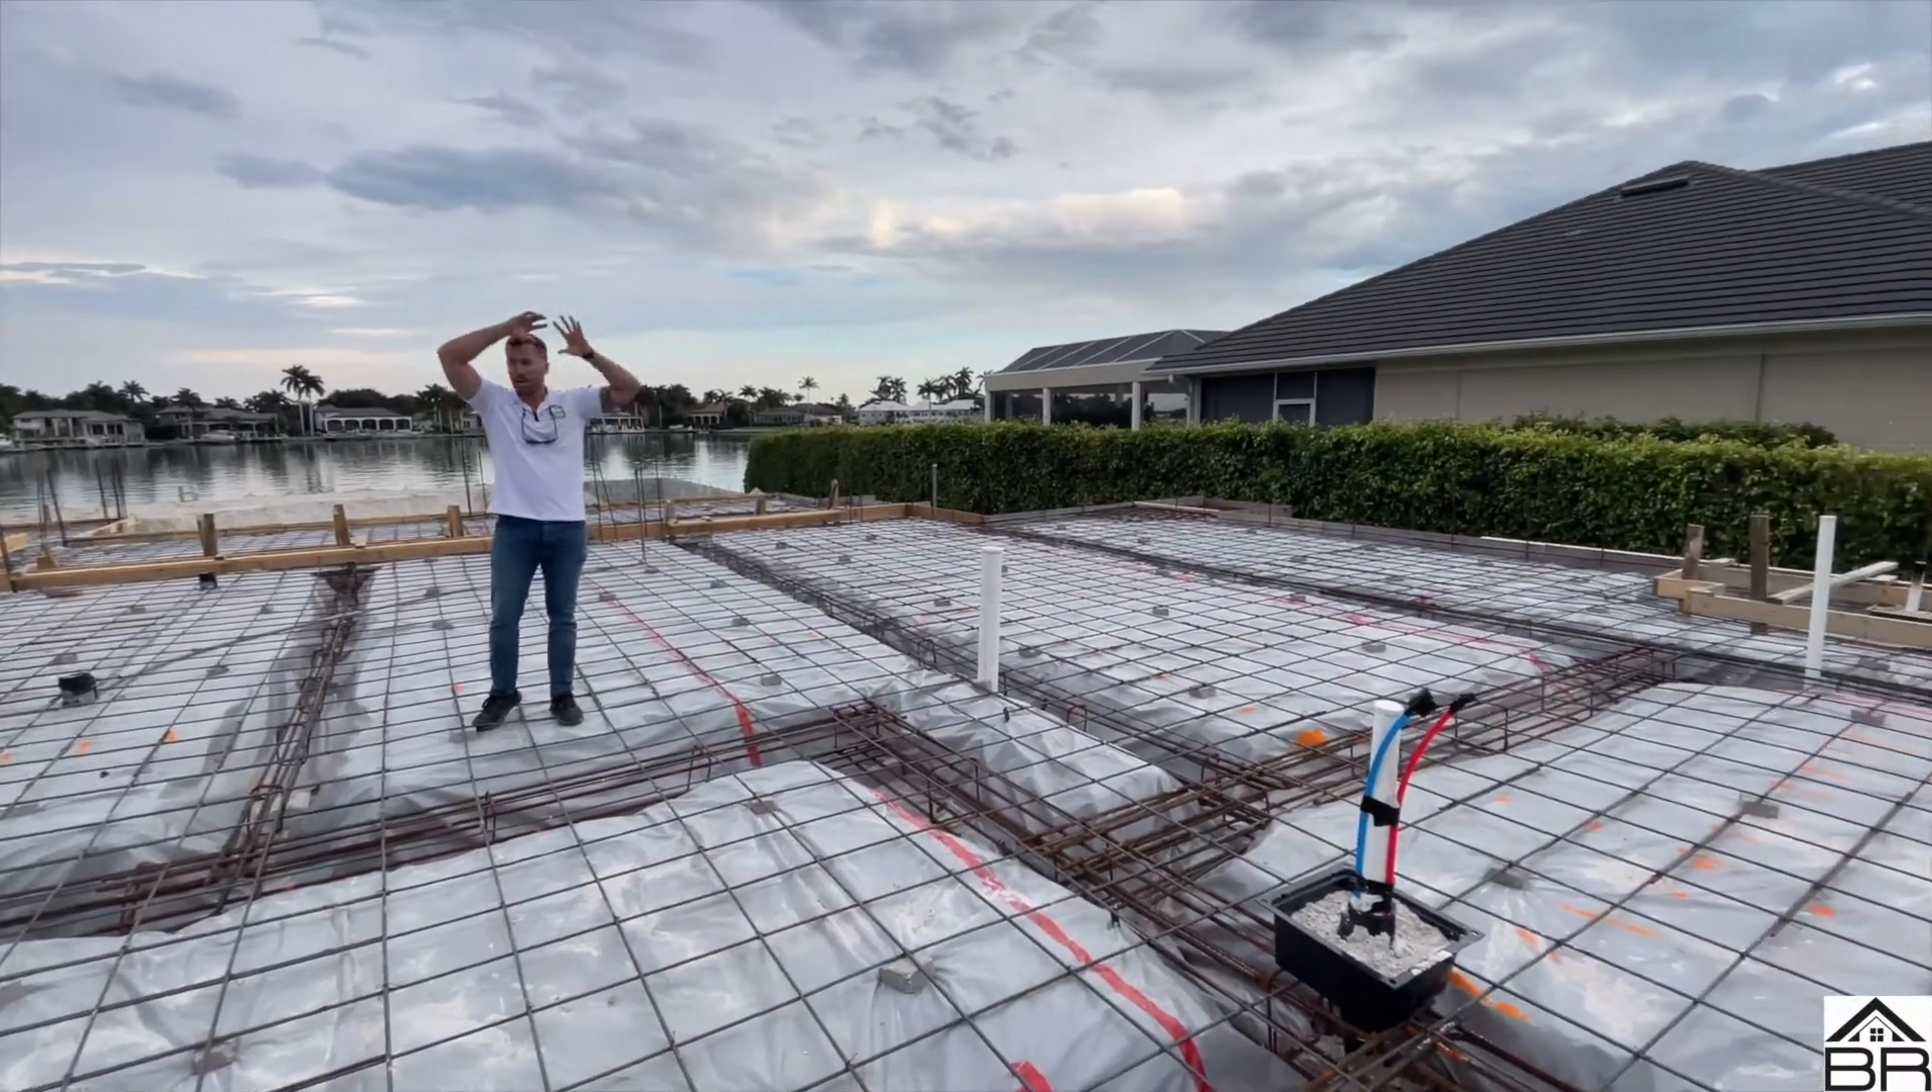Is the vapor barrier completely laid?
Yes.